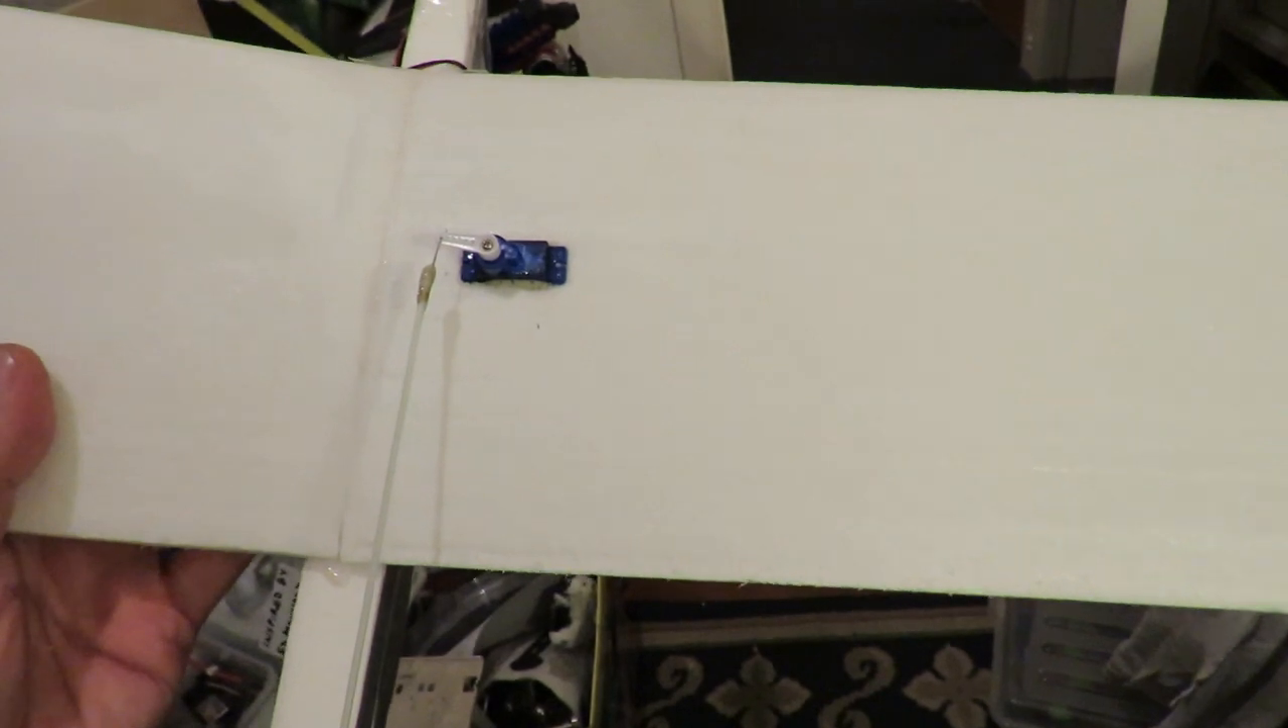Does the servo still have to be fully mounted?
No.